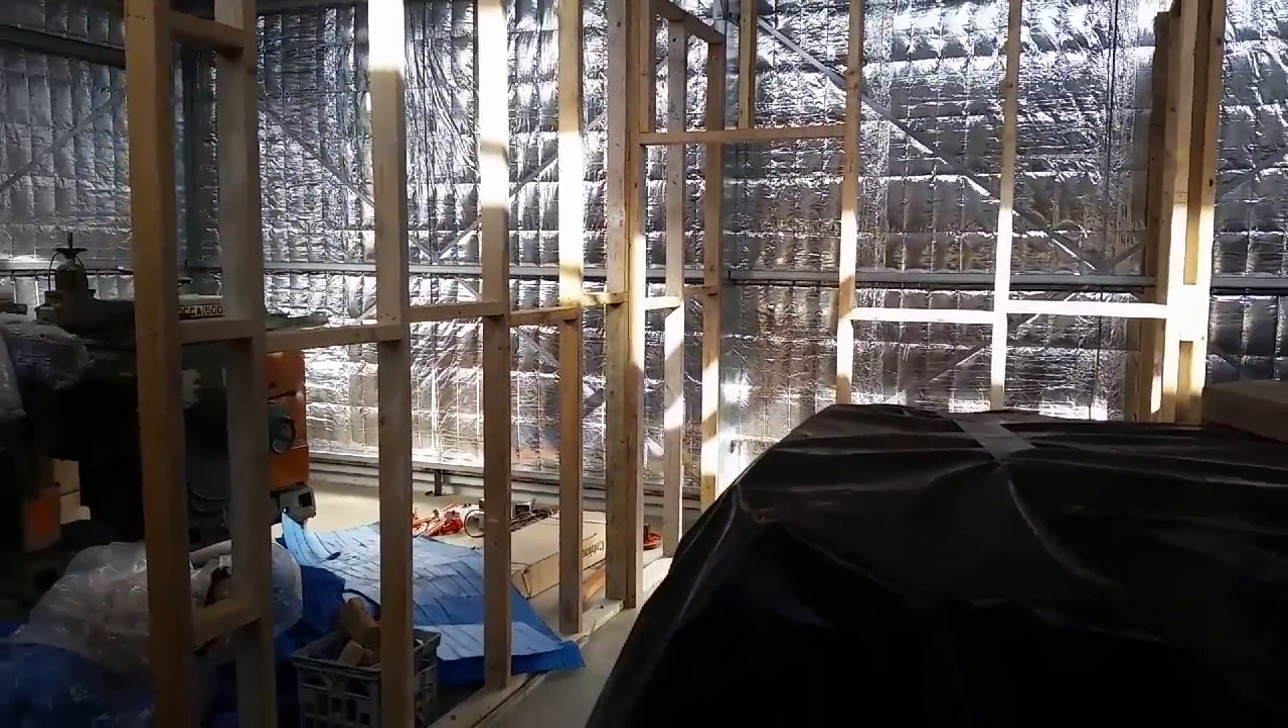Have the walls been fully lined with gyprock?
No.